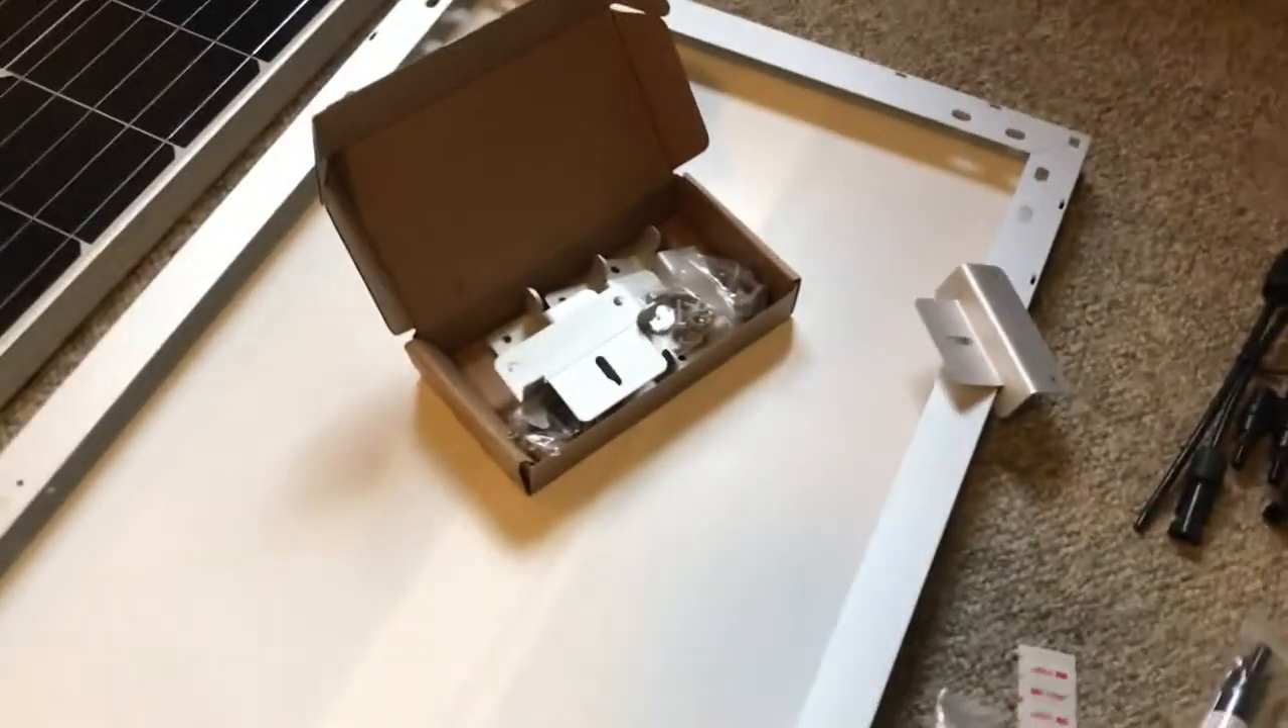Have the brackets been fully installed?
No.